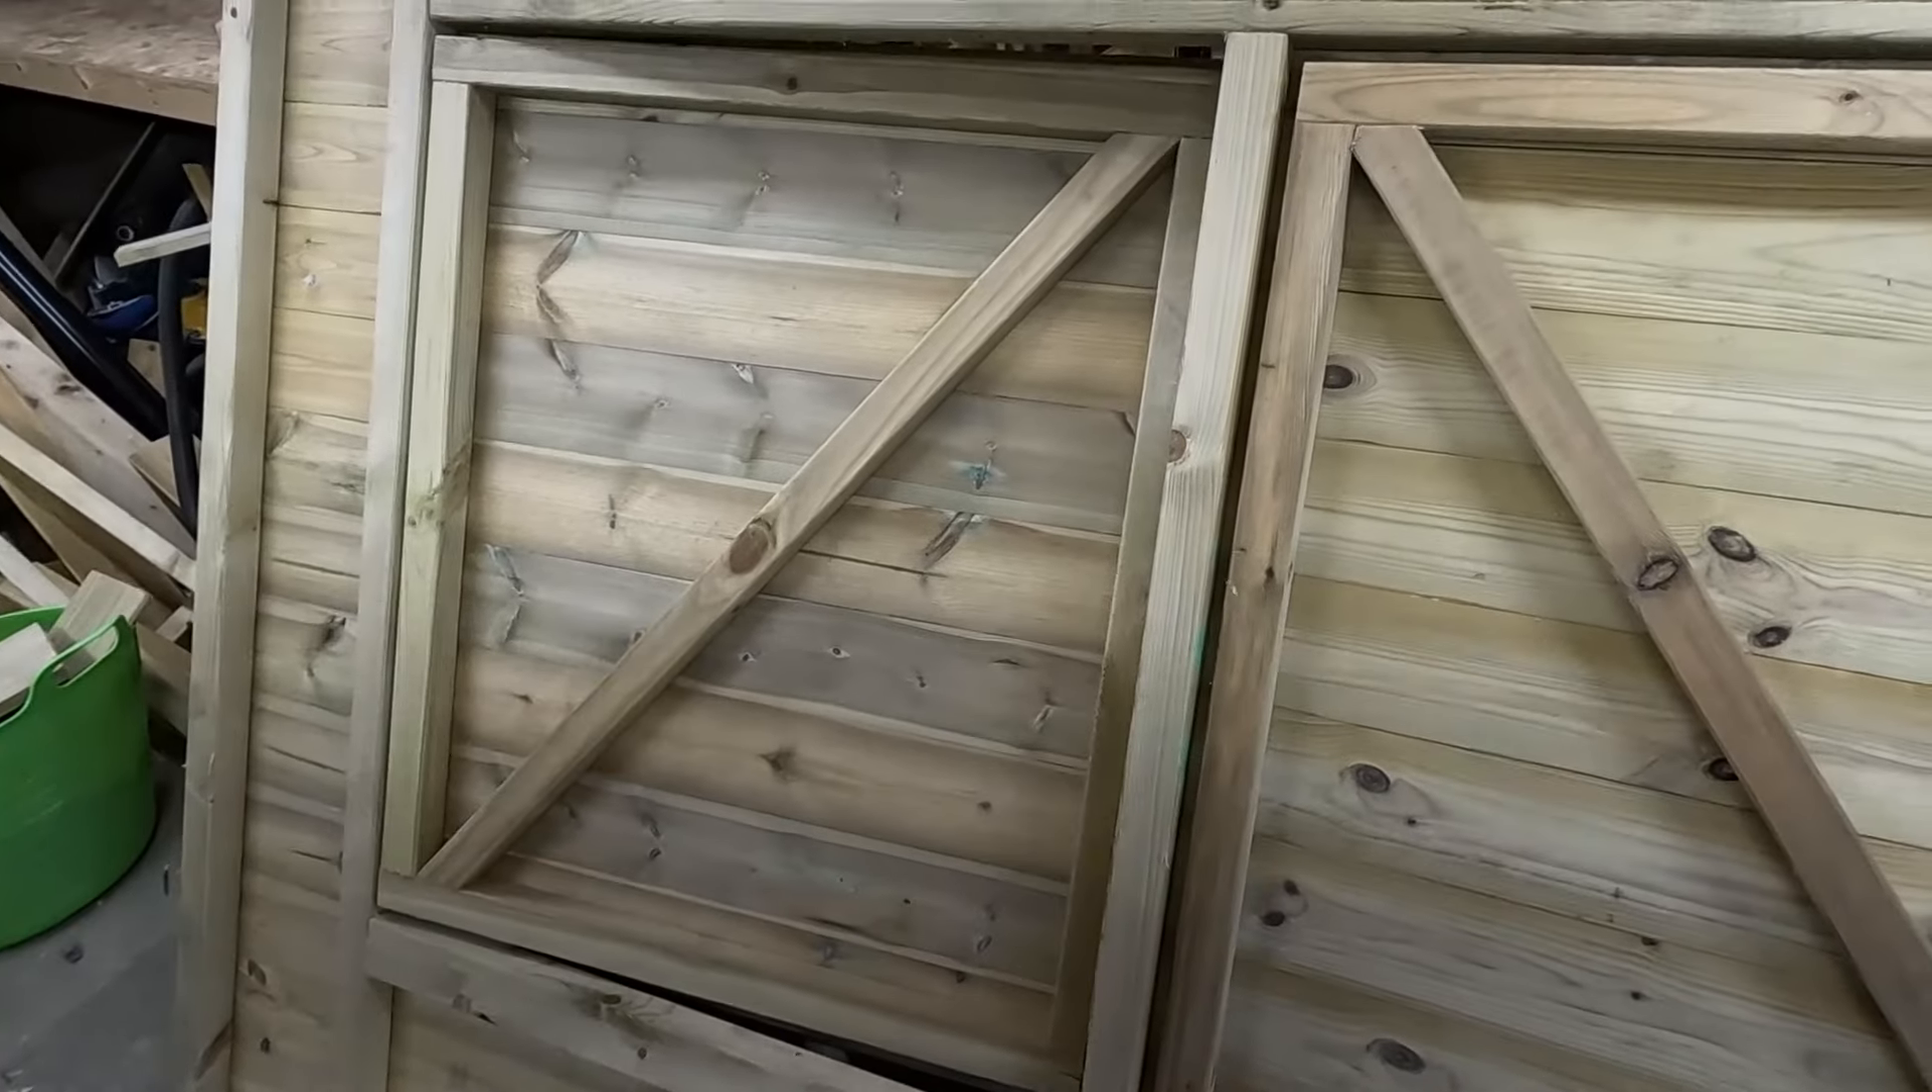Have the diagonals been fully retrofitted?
Yes.